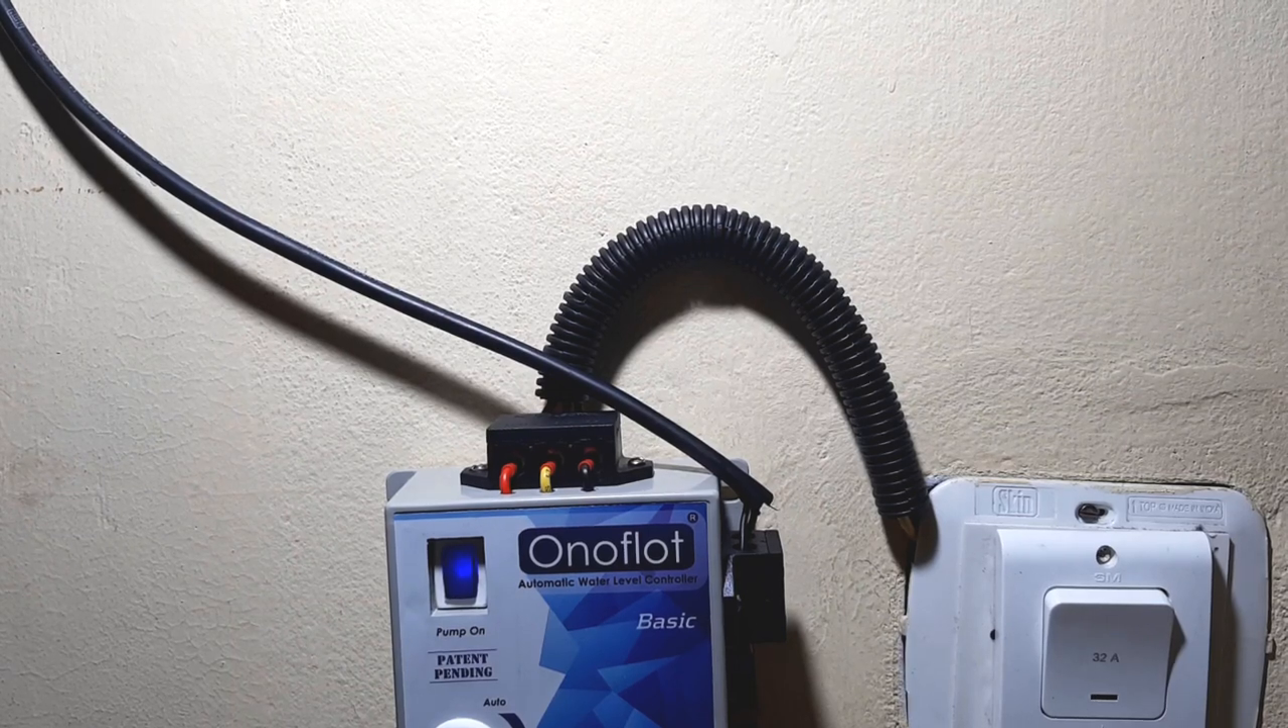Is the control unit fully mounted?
Yes.